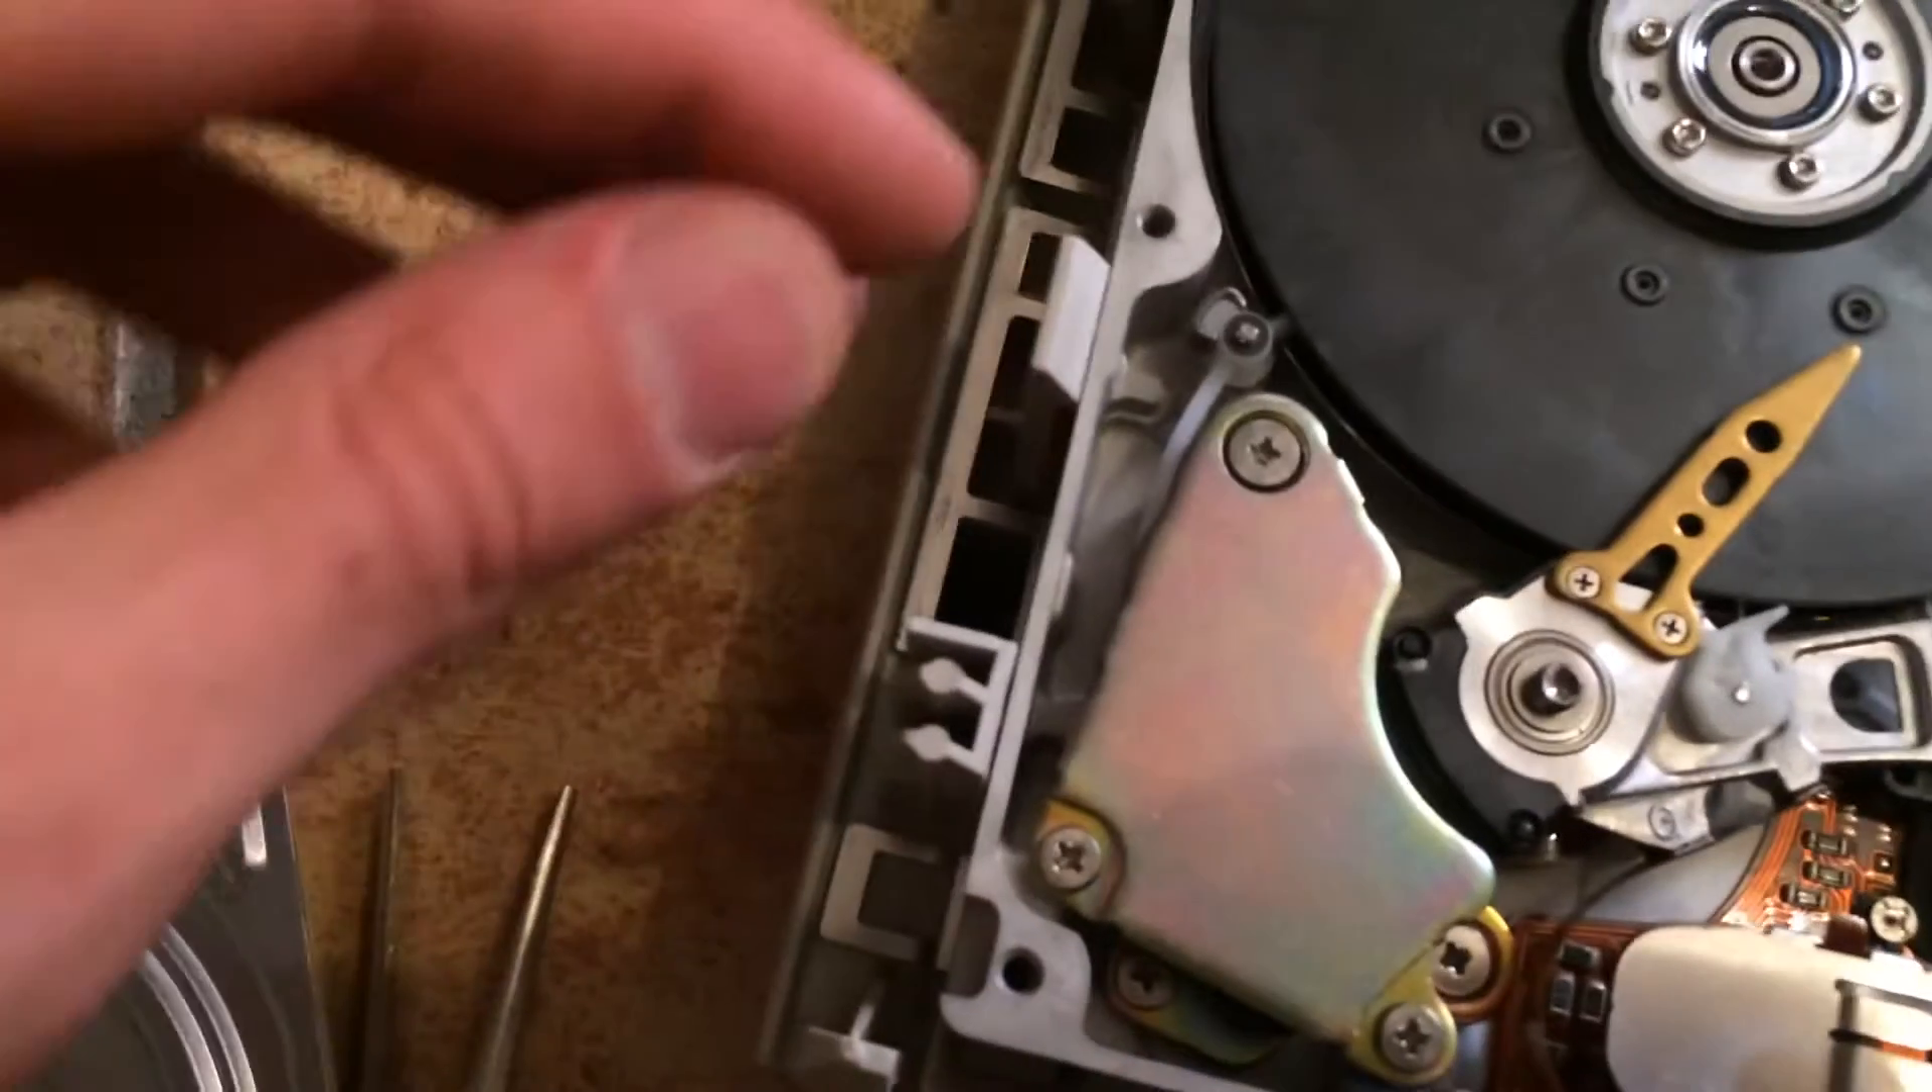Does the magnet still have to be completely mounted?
No.